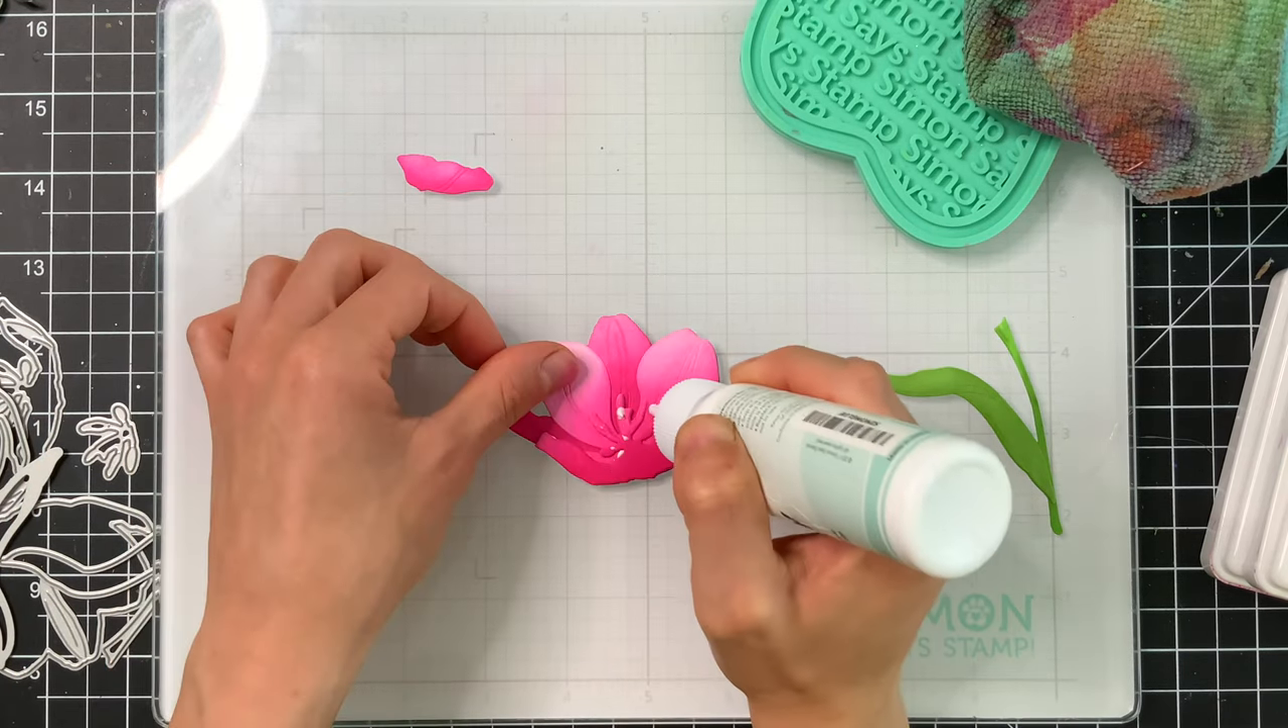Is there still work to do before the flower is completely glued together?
Yes.